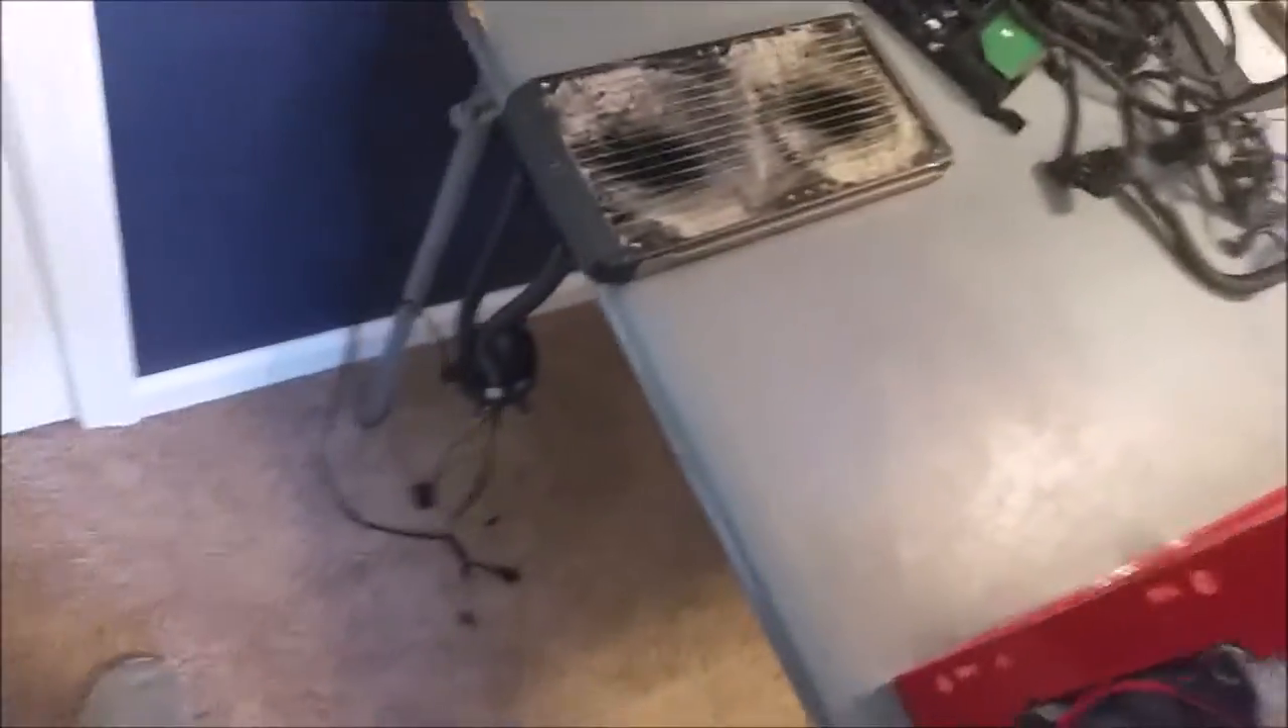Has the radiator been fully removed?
Yes.